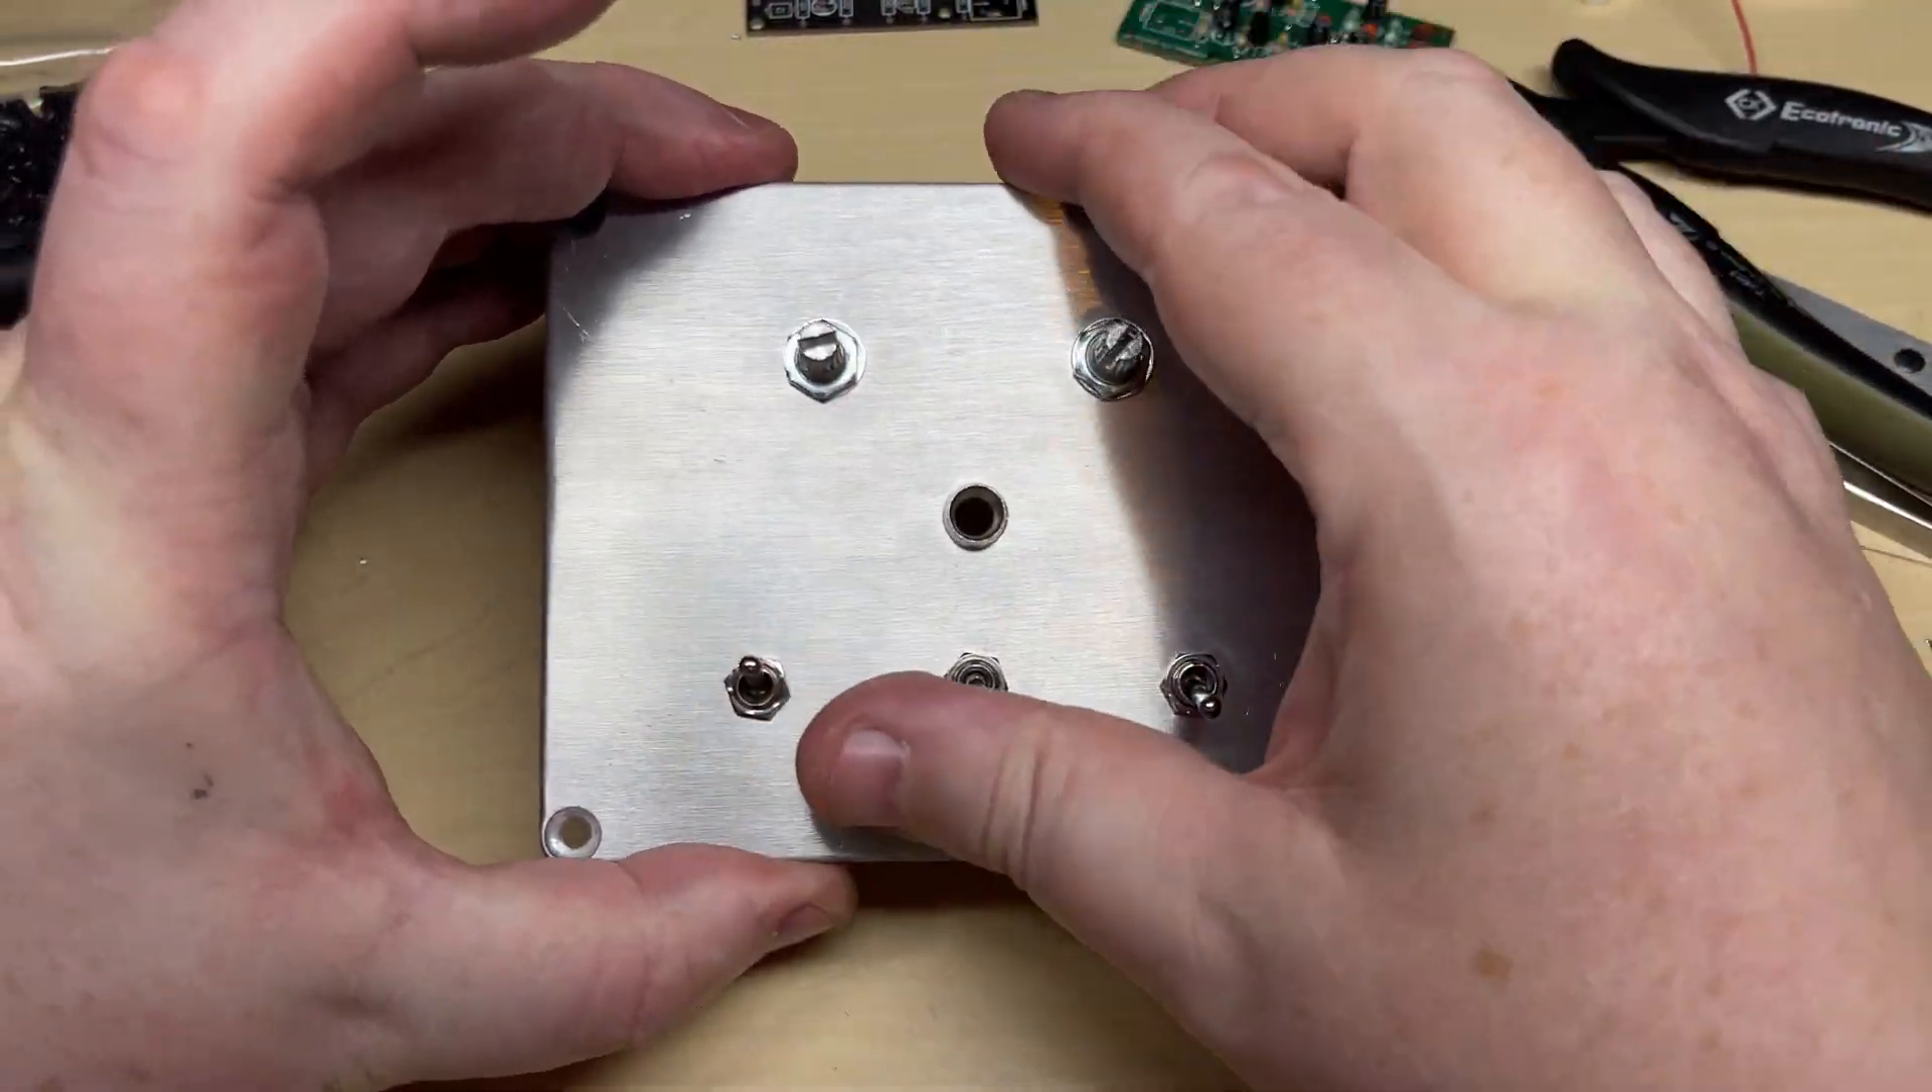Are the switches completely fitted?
Yes.